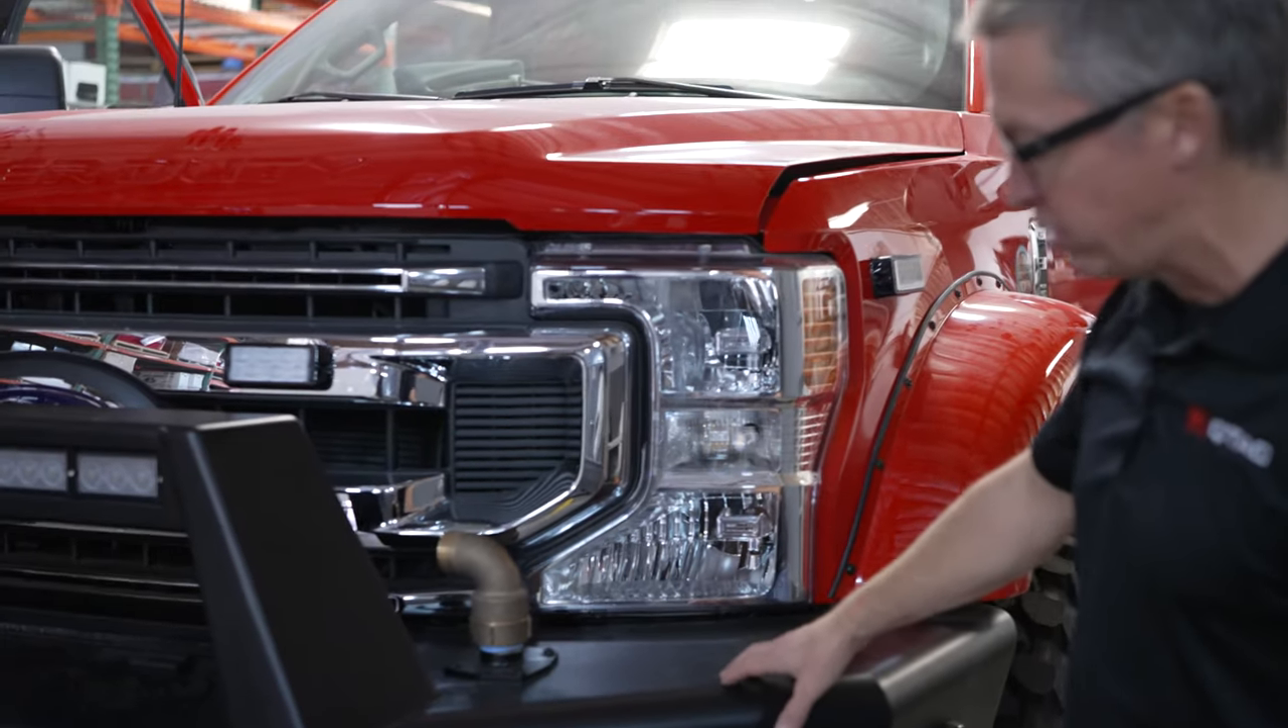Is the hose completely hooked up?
No.